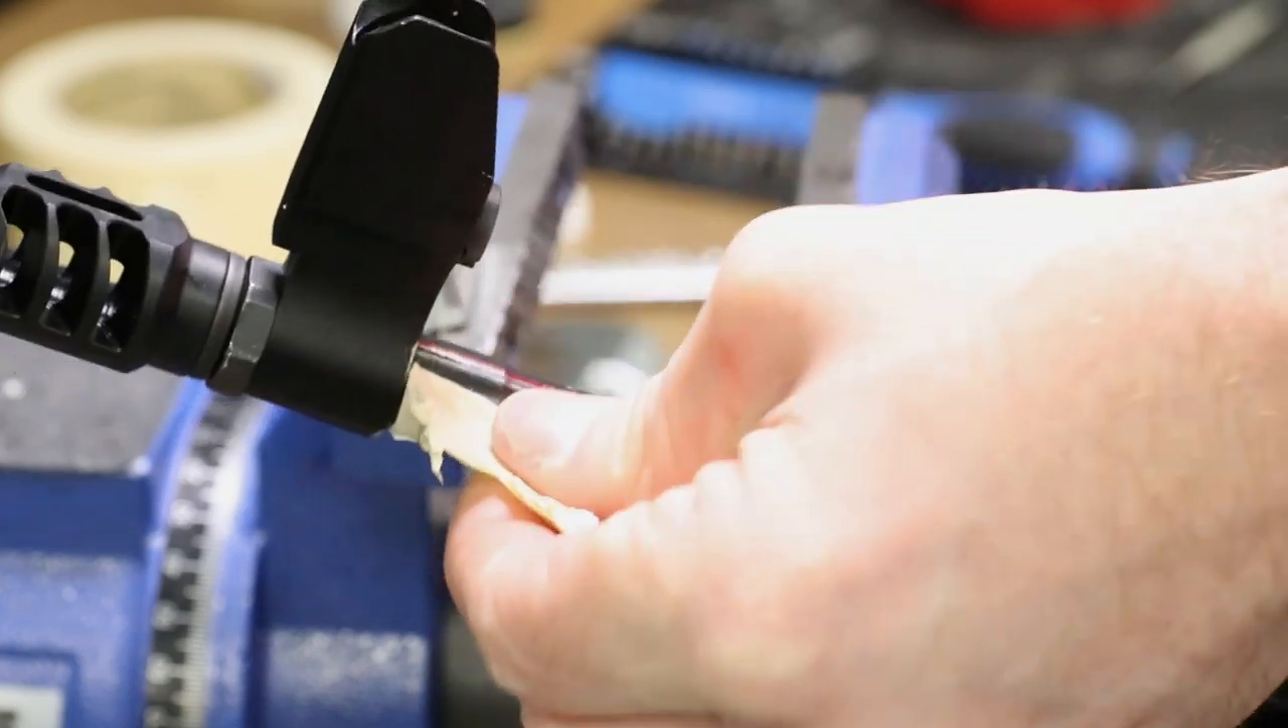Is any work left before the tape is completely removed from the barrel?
Yes.